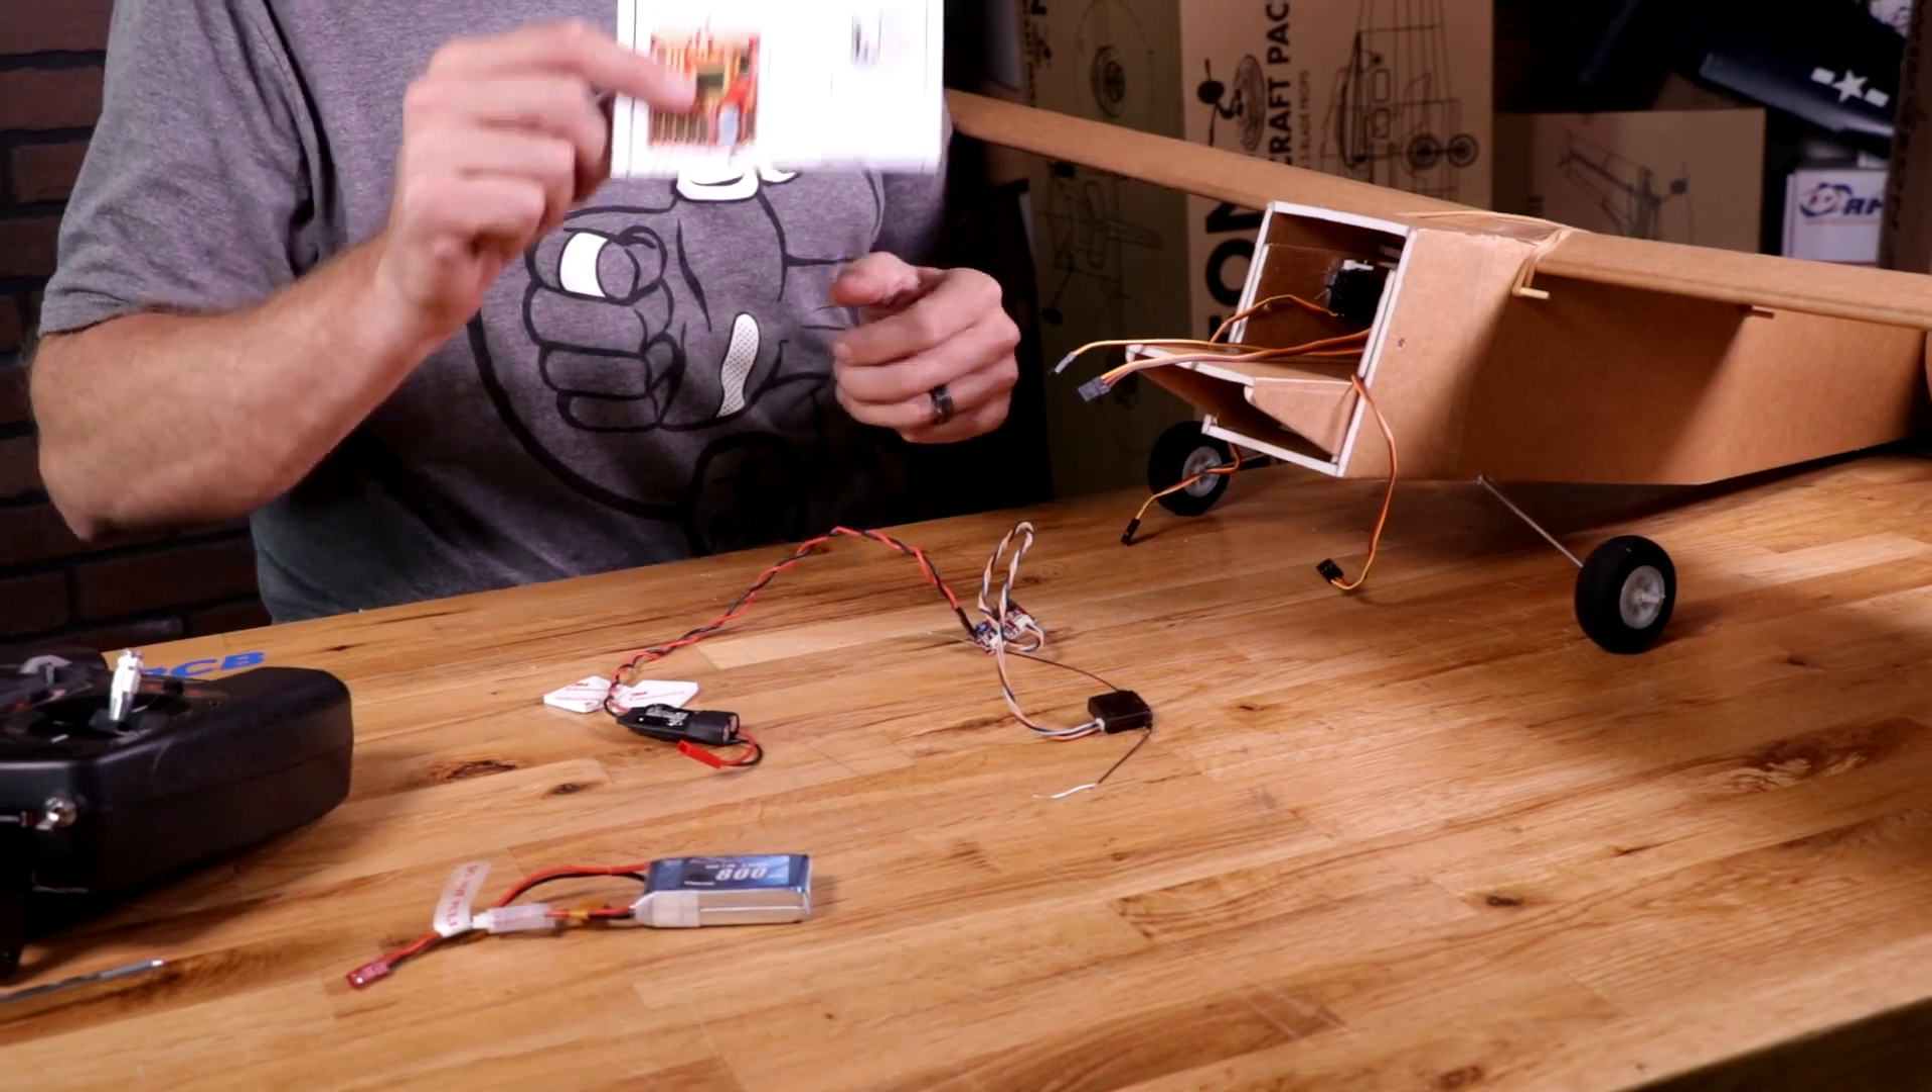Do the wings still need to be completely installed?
No.